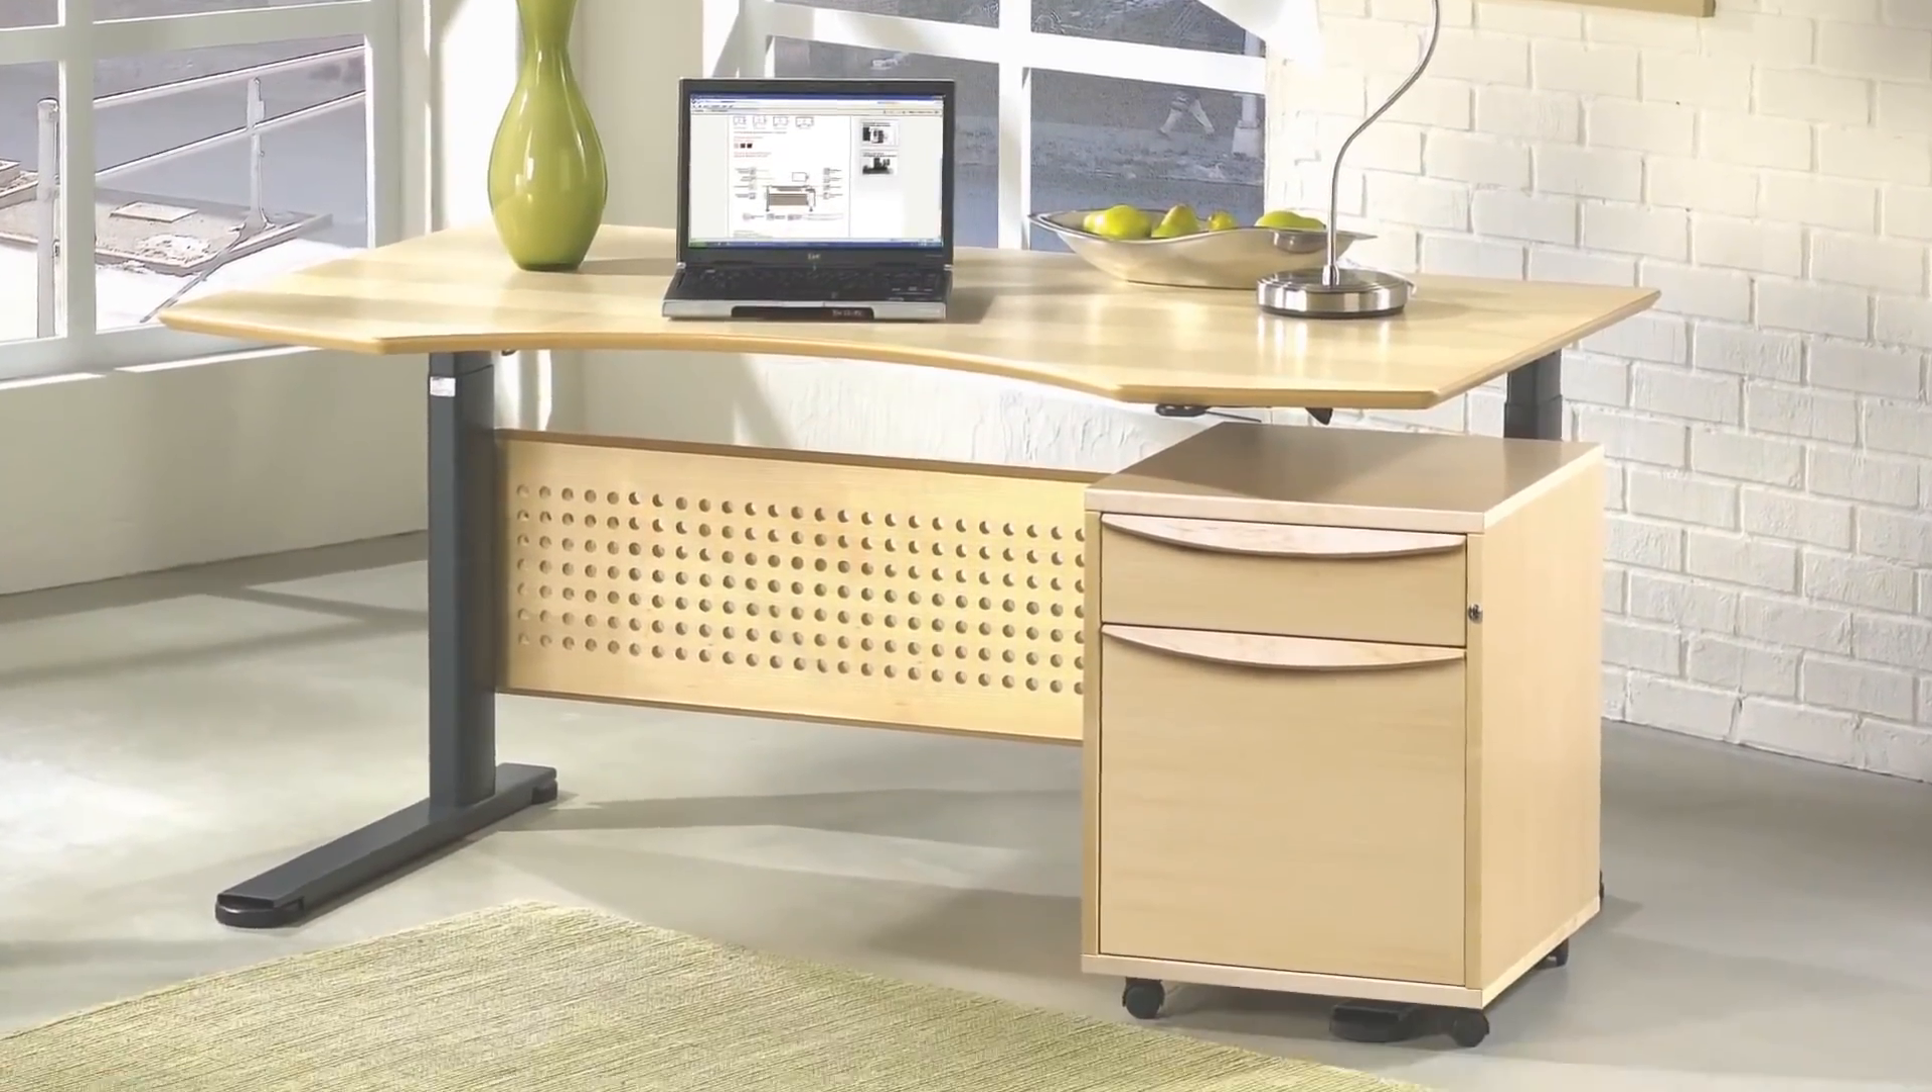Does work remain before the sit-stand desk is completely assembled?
No.